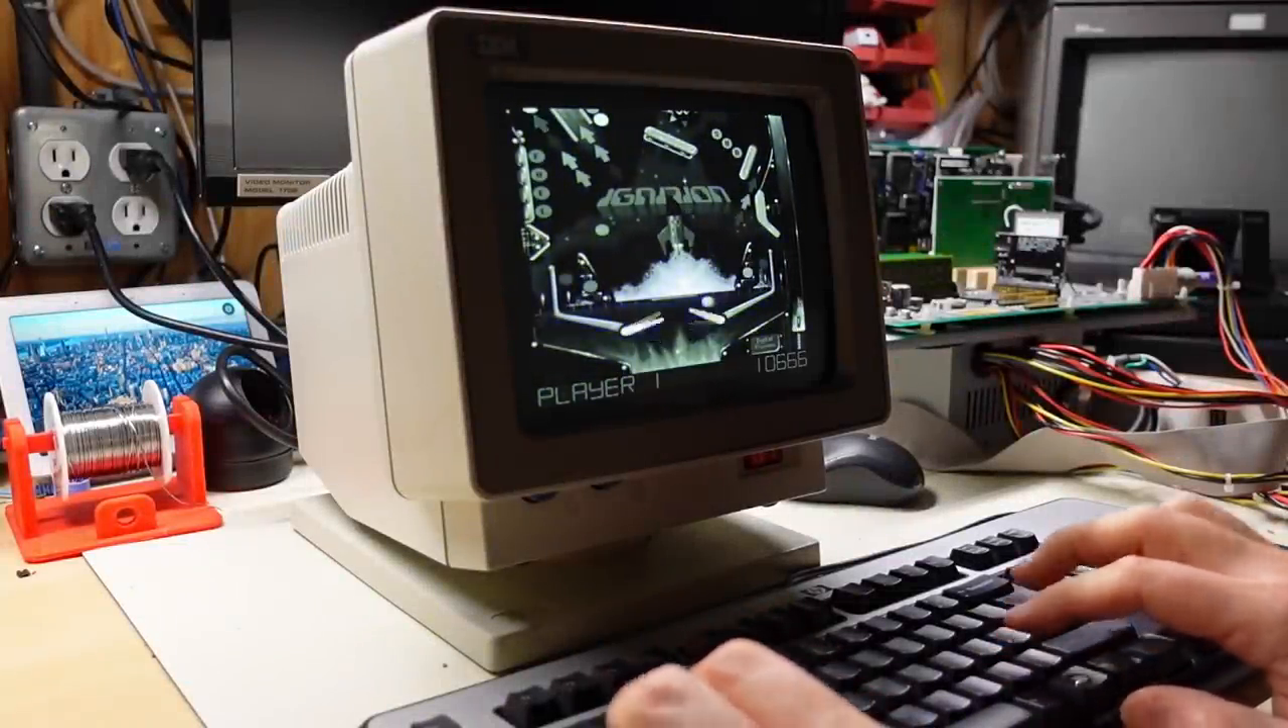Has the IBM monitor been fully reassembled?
Yes.